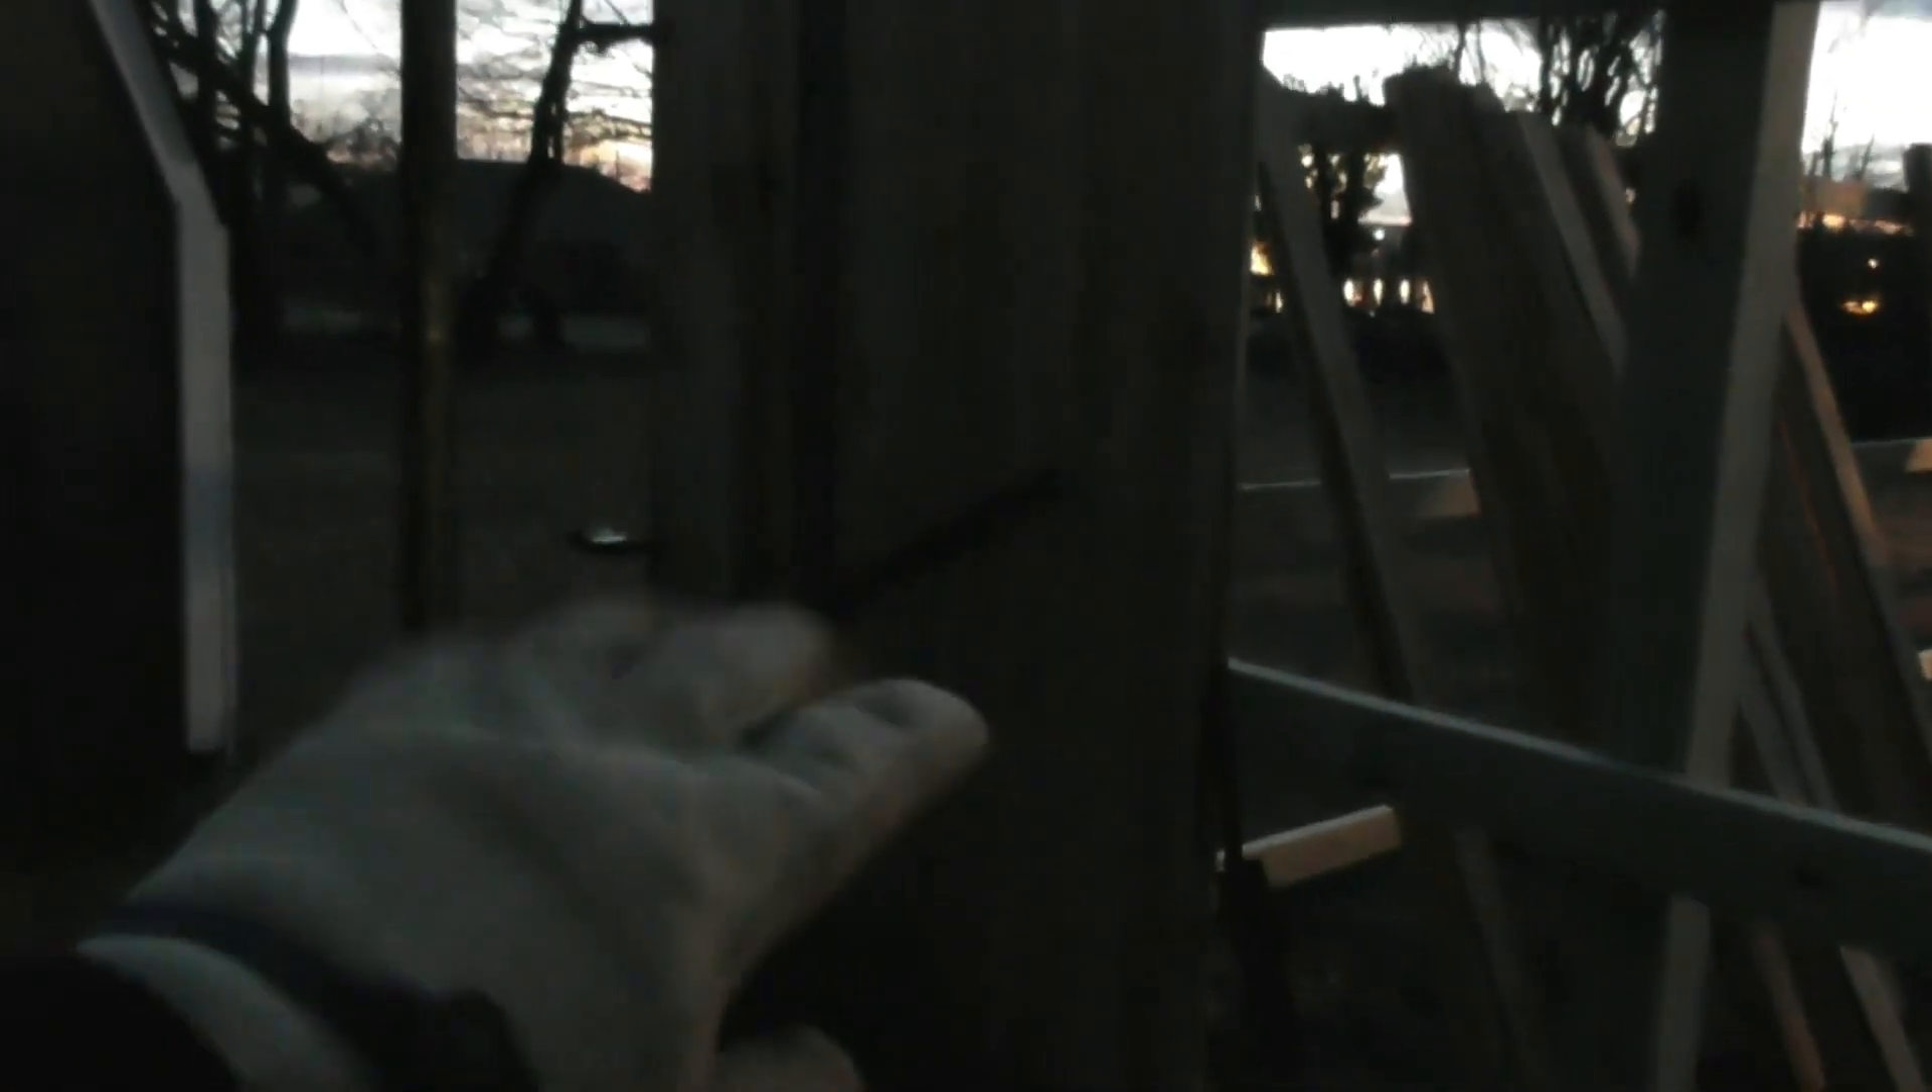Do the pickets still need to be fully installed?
Yes.